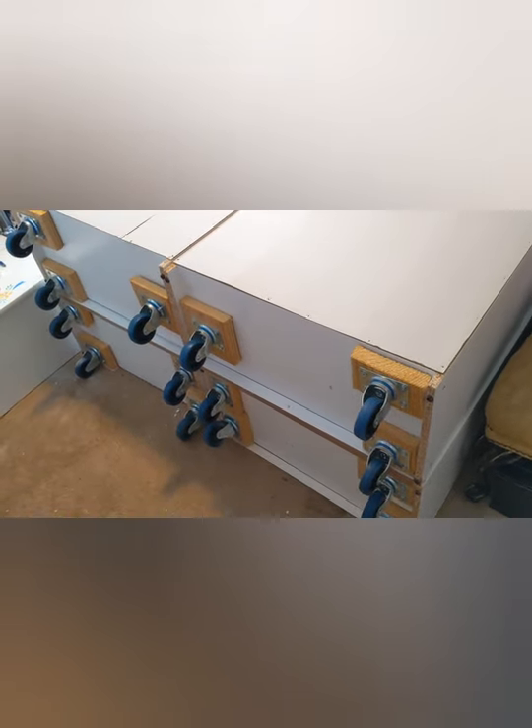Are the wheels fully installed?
Yes.